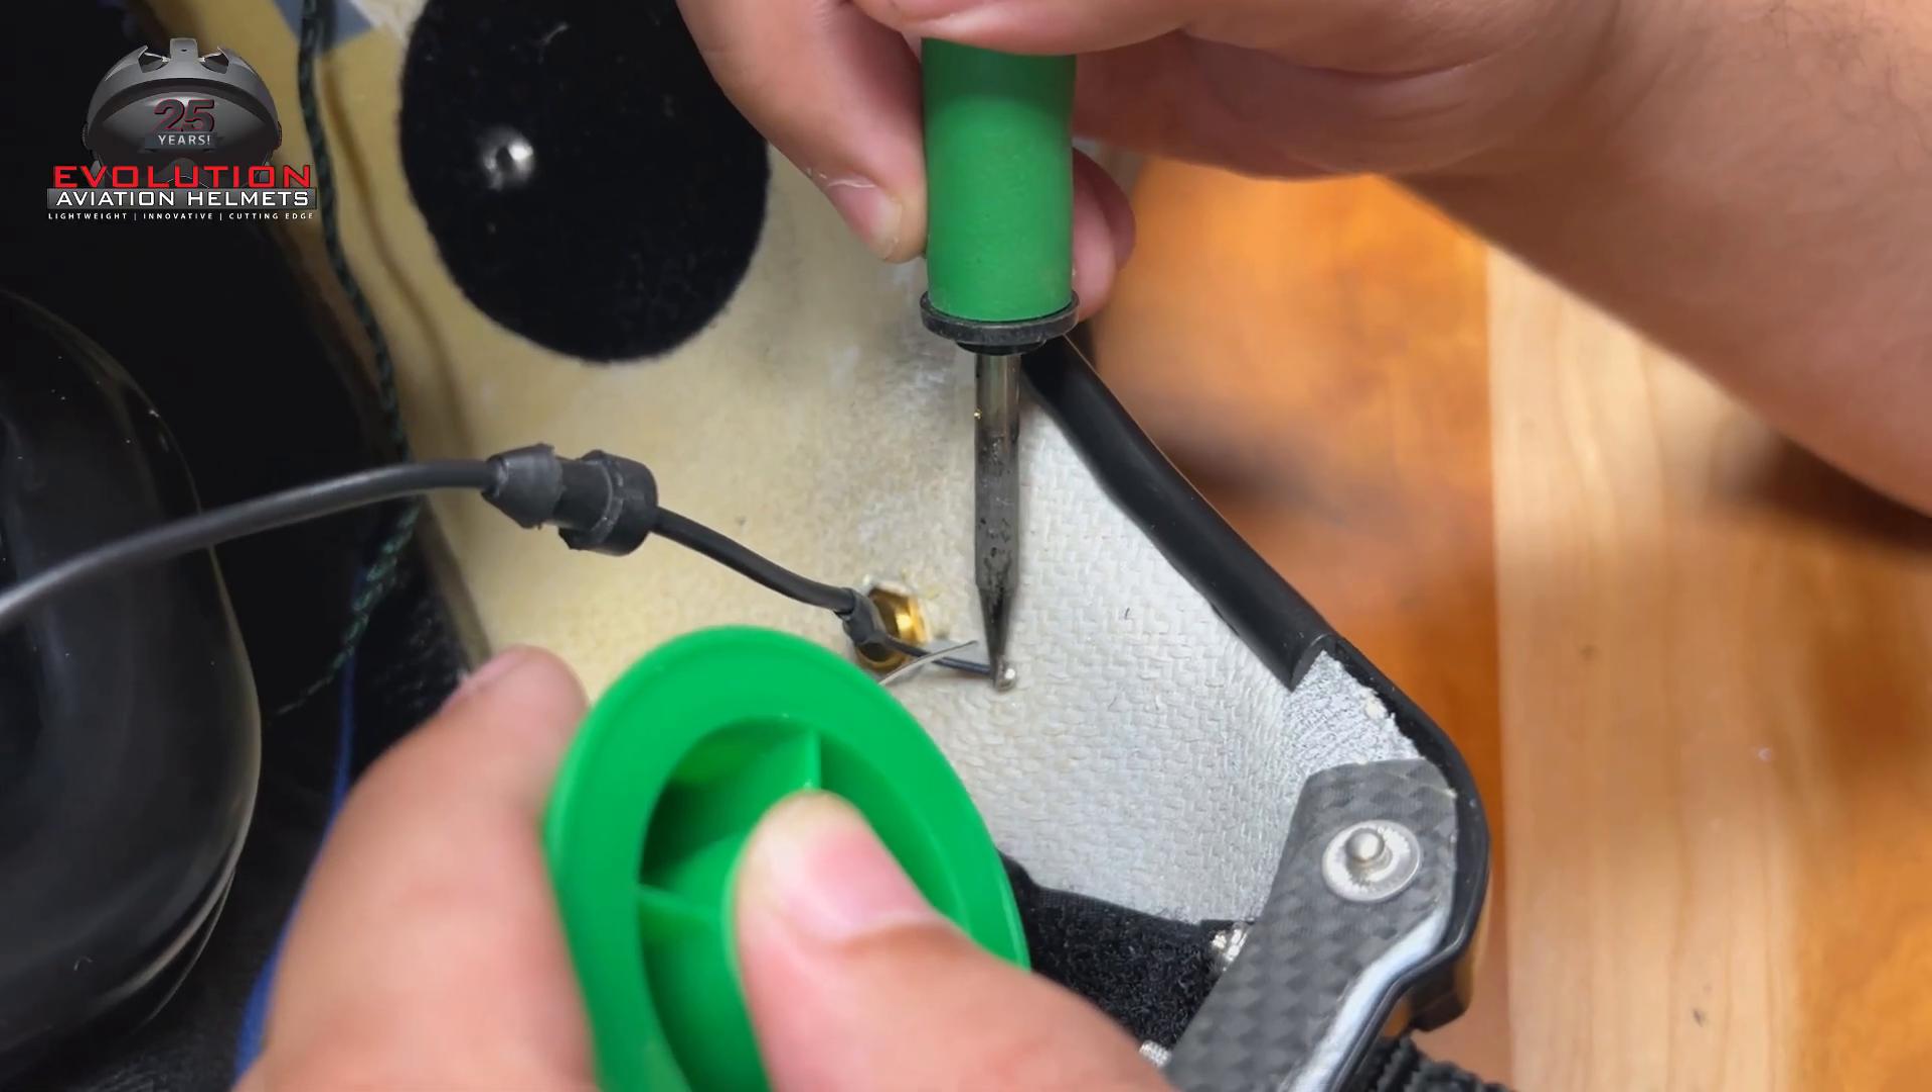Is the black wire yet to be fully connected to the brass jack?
Yes.